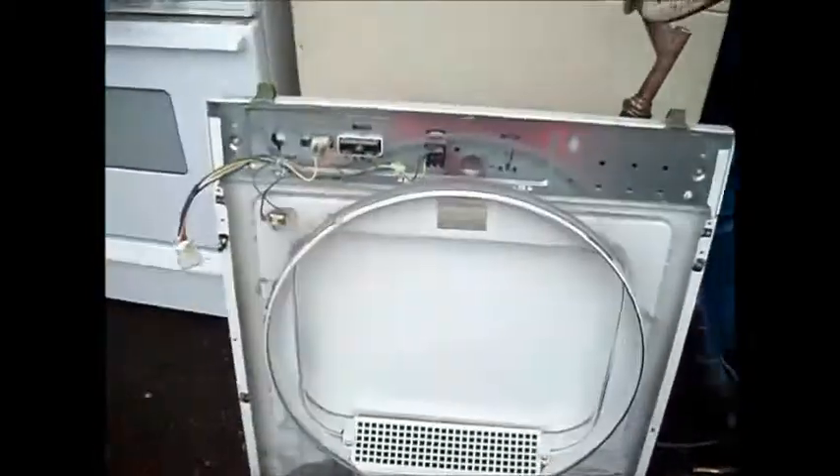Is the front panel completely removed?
Yes.